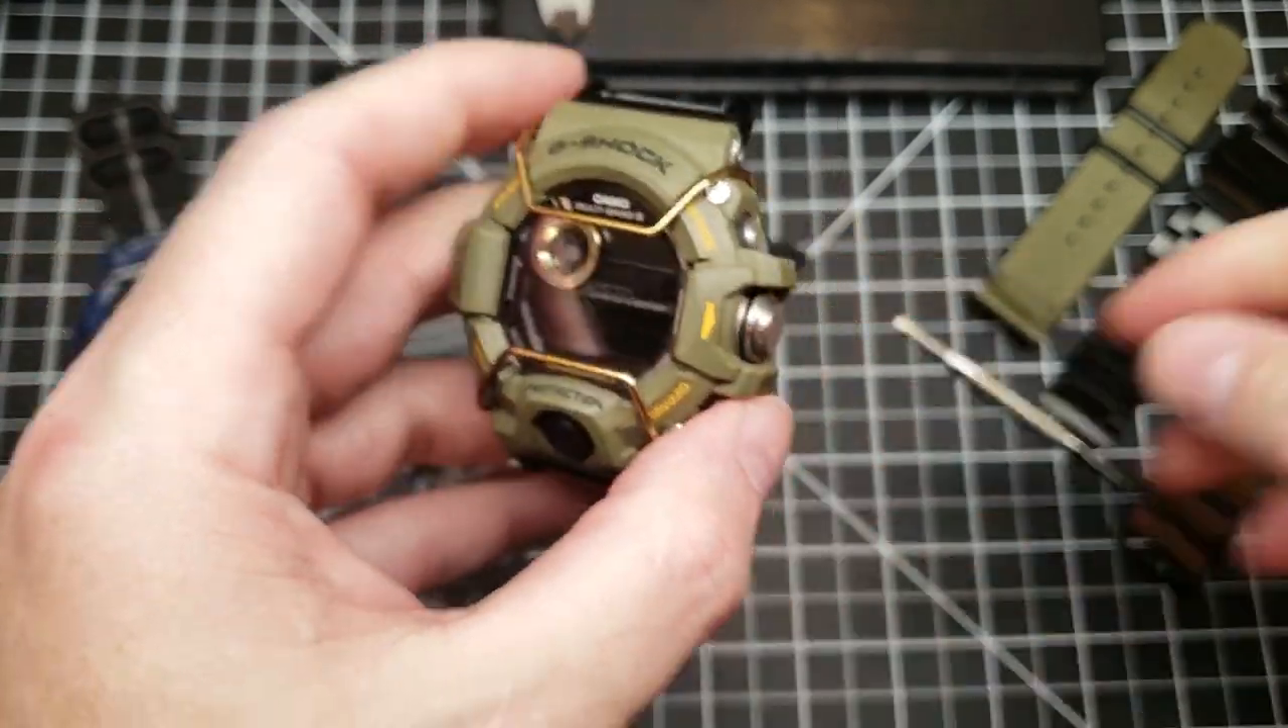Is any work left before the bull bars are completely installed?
No.